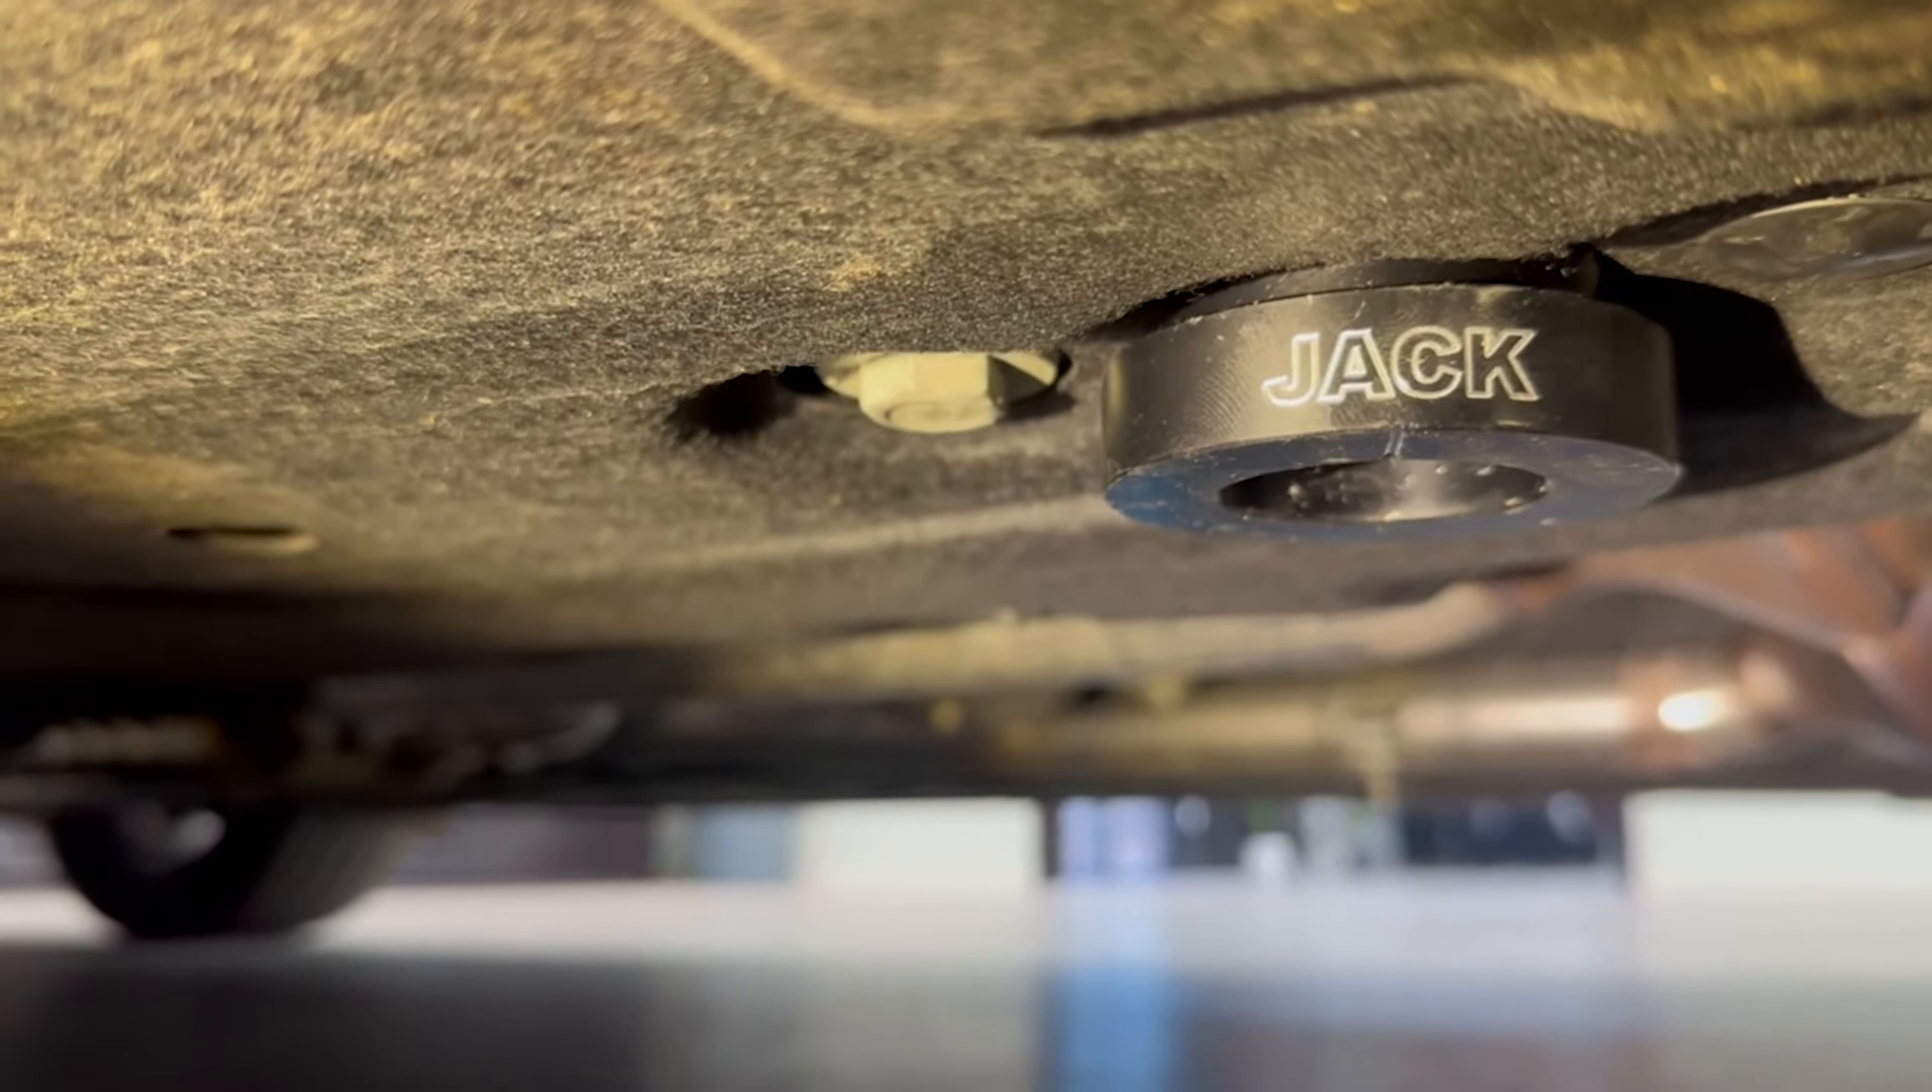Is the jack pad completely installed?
Yes.